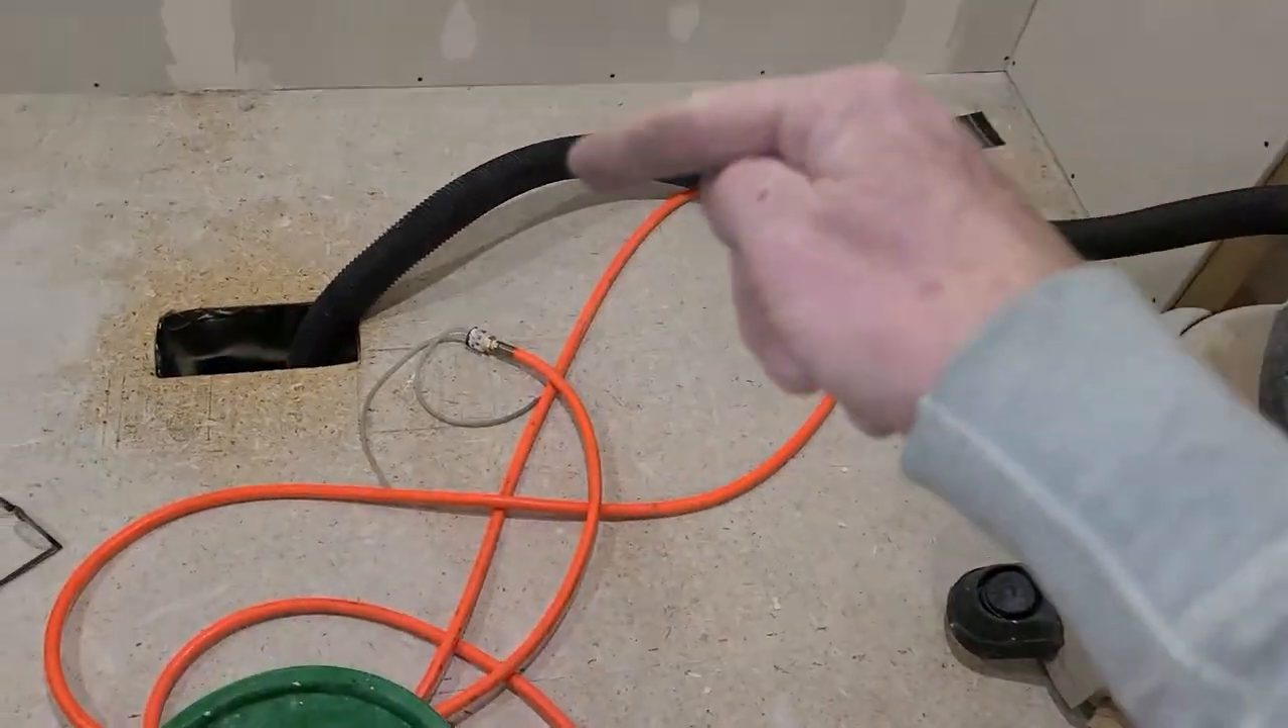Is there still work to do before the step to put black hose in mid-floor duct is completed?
No.